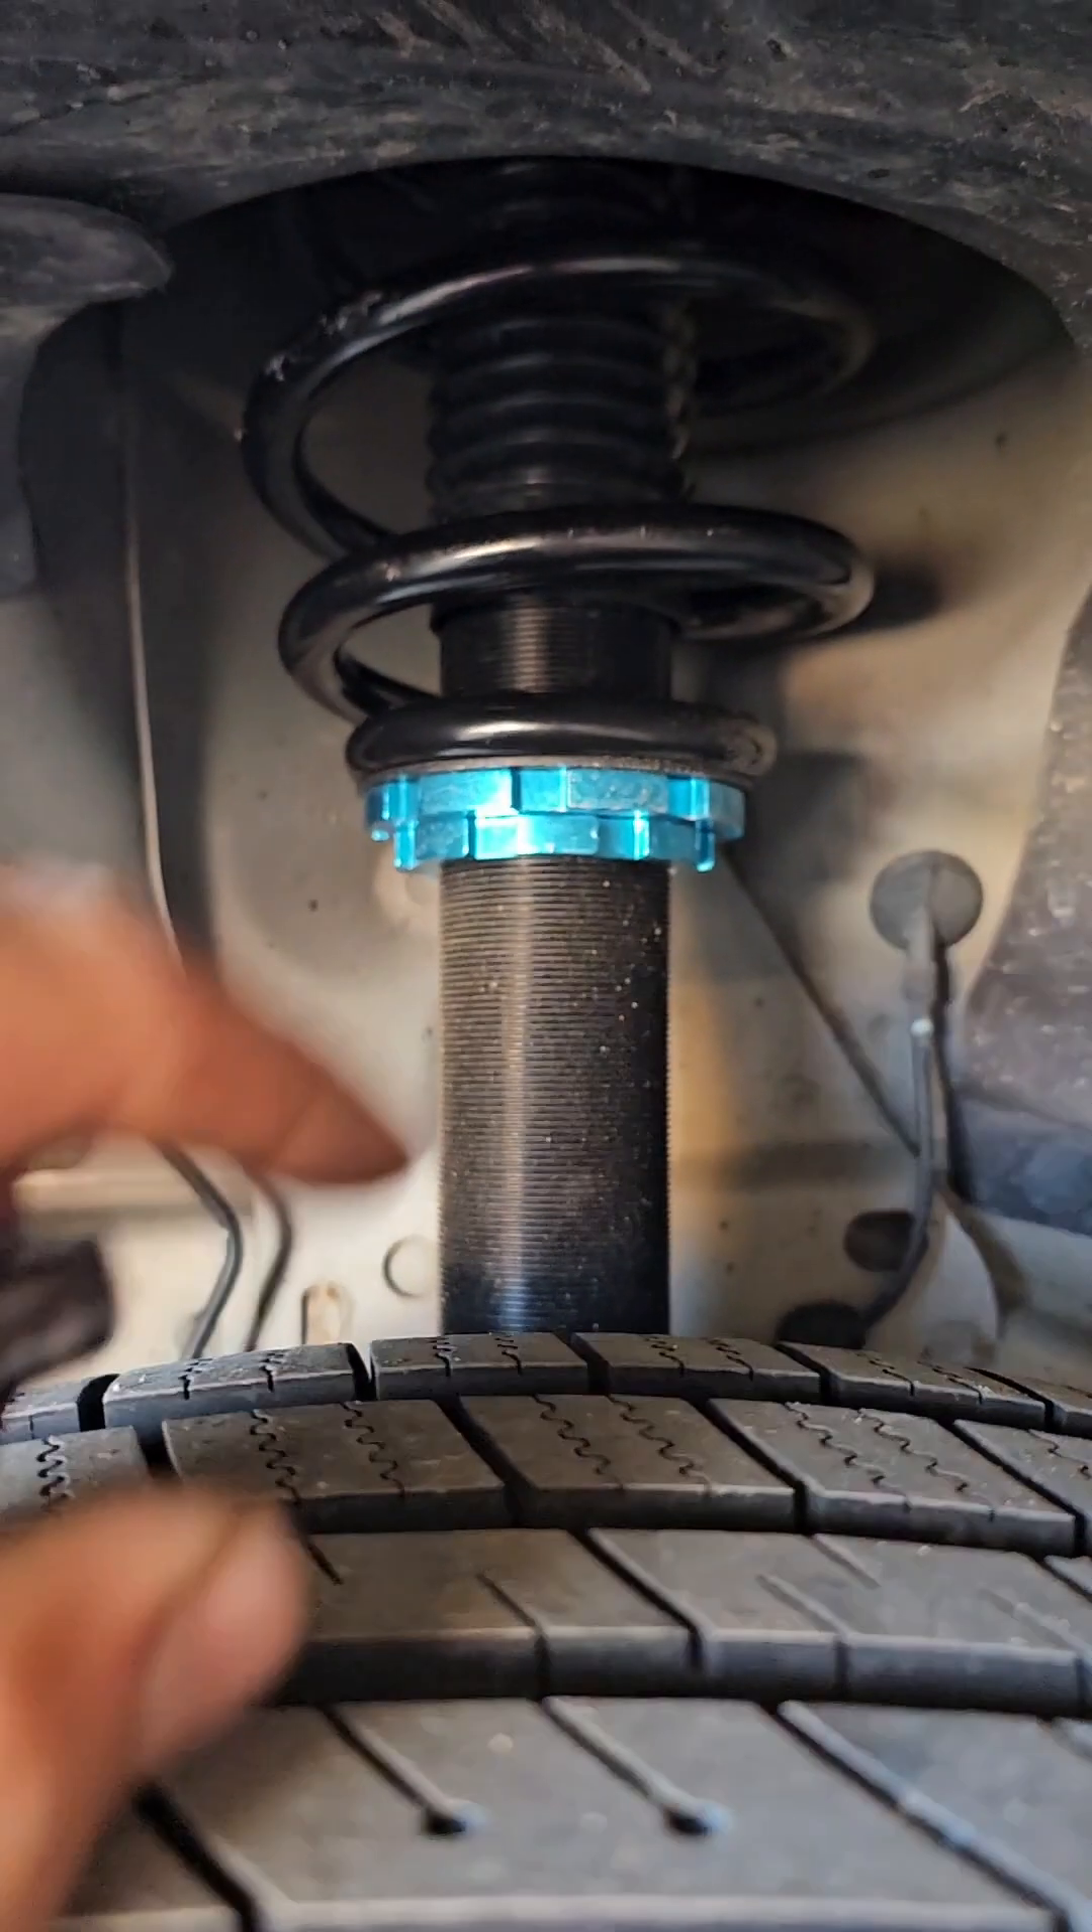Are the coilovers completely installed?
Yes.